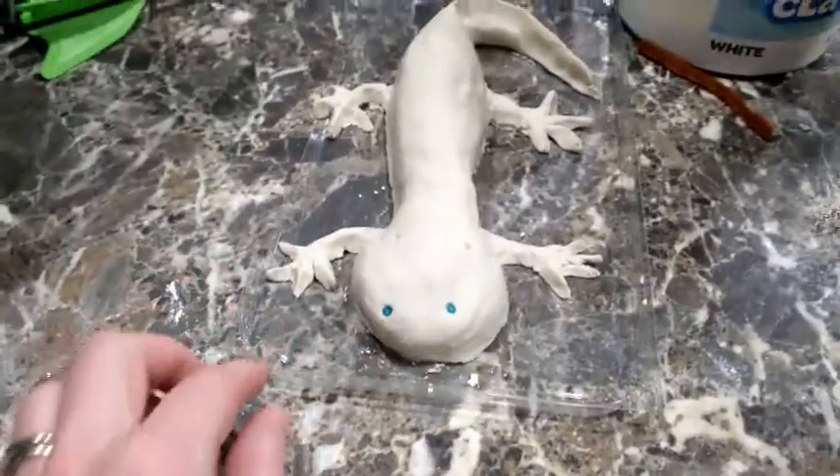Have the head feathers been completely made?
No.